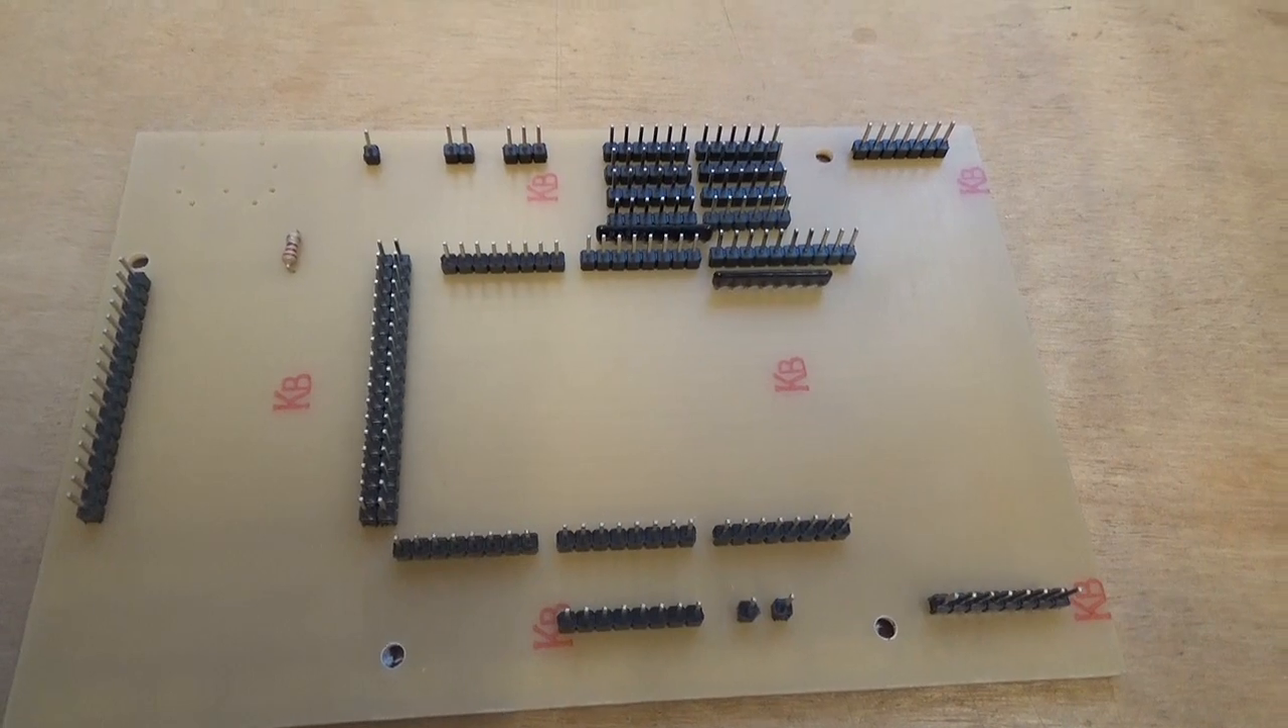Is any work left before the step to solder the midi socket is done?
Yes.